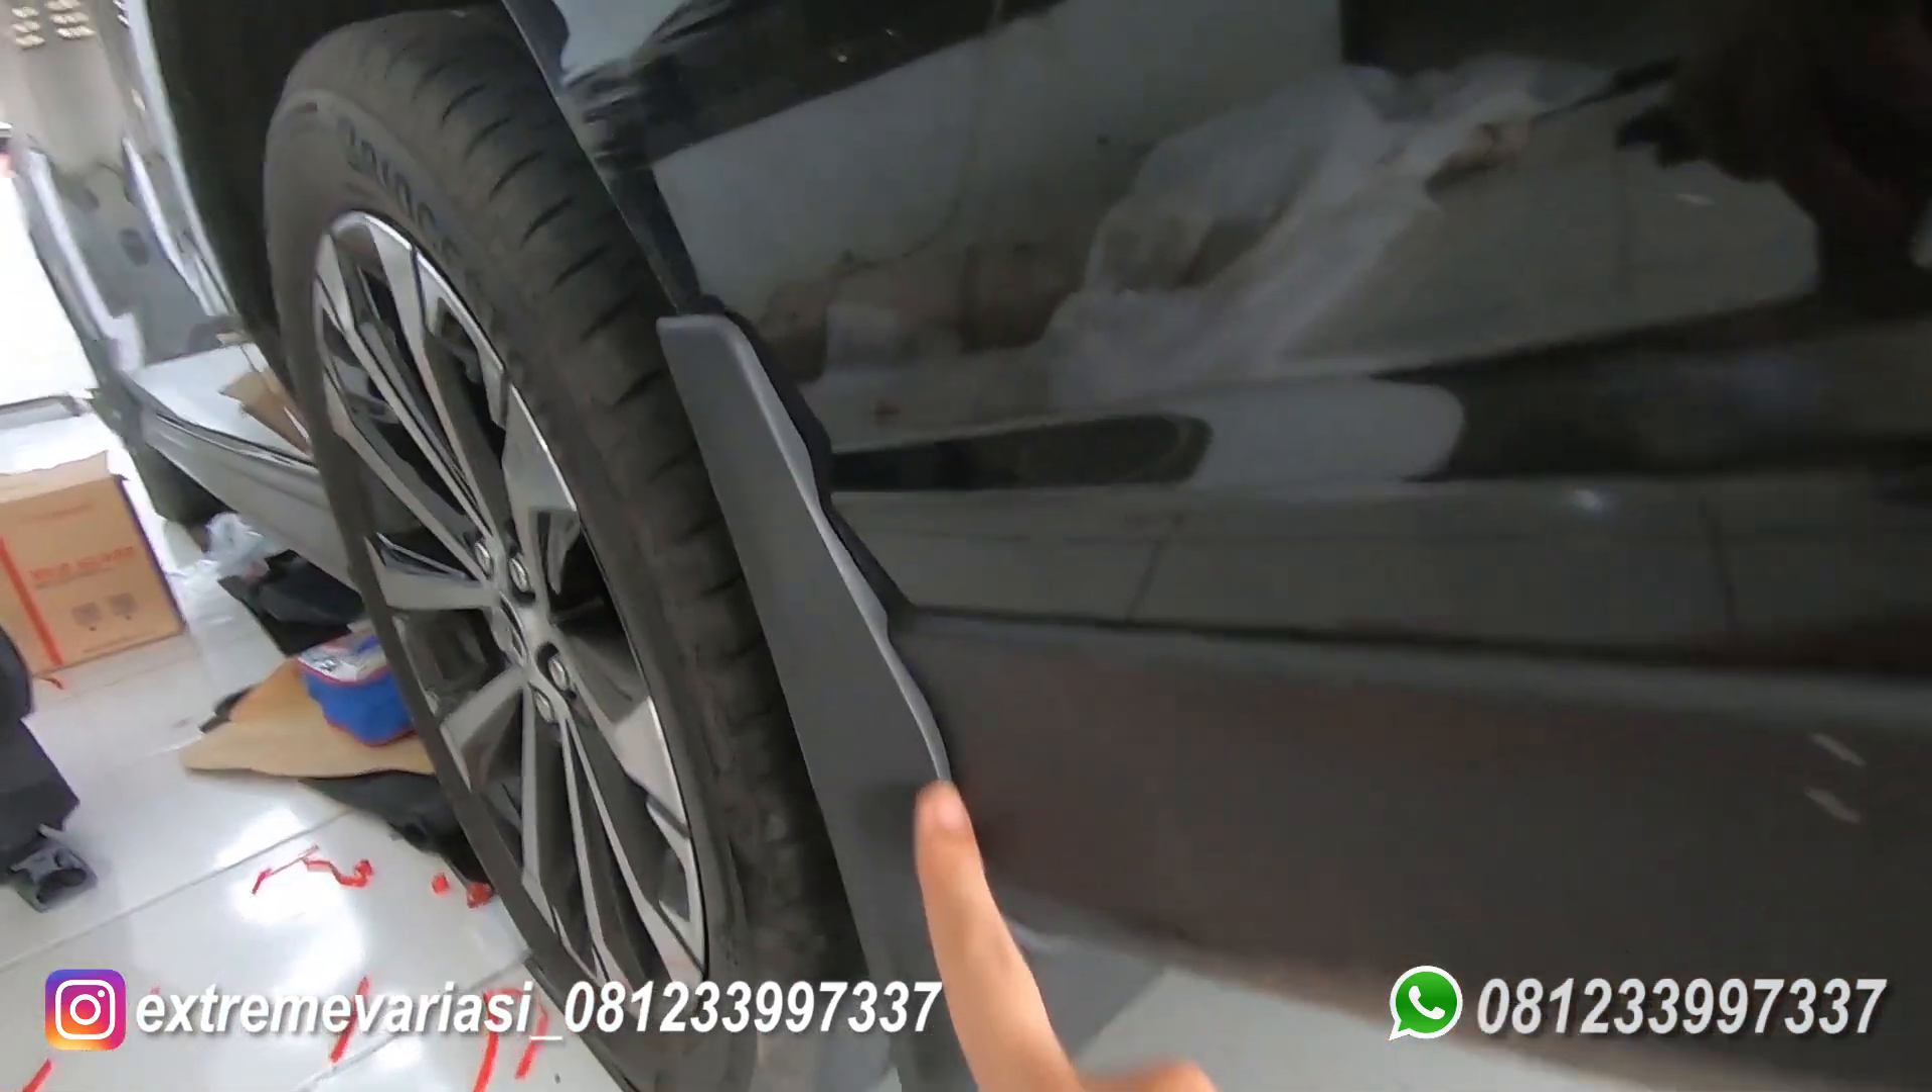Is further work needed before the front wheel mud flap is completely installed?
No.